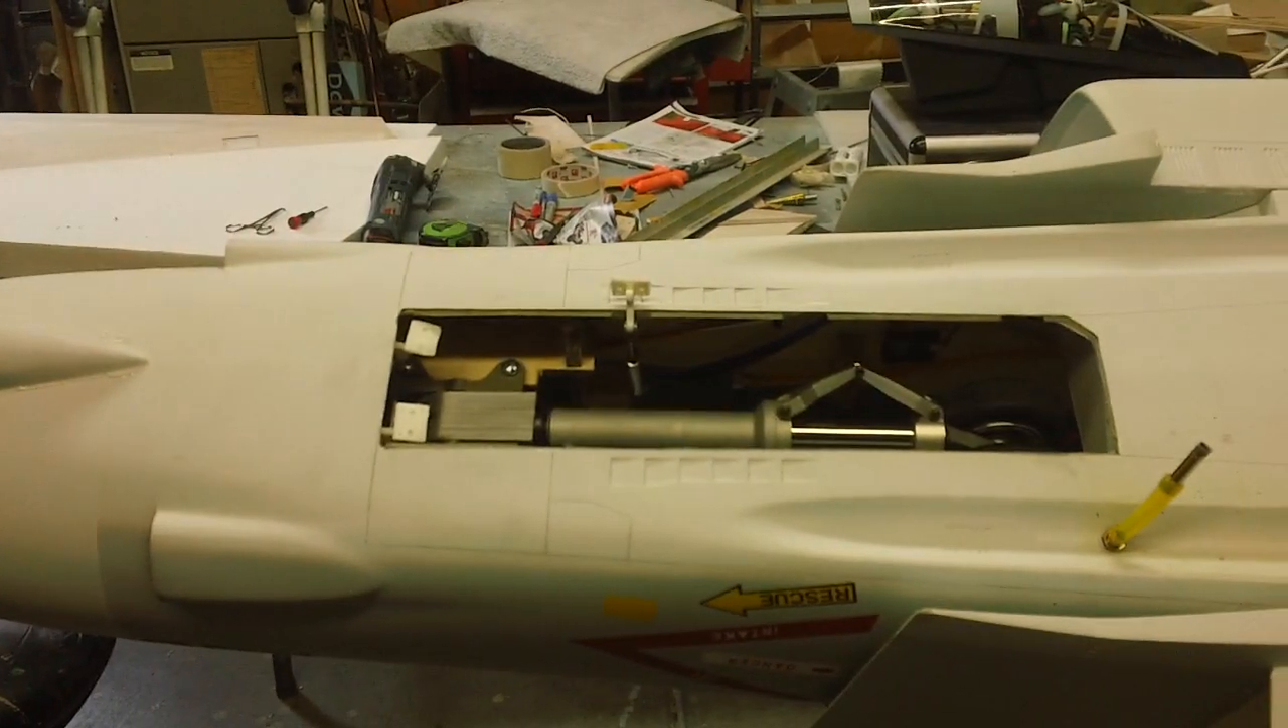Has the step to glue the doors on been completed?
No.